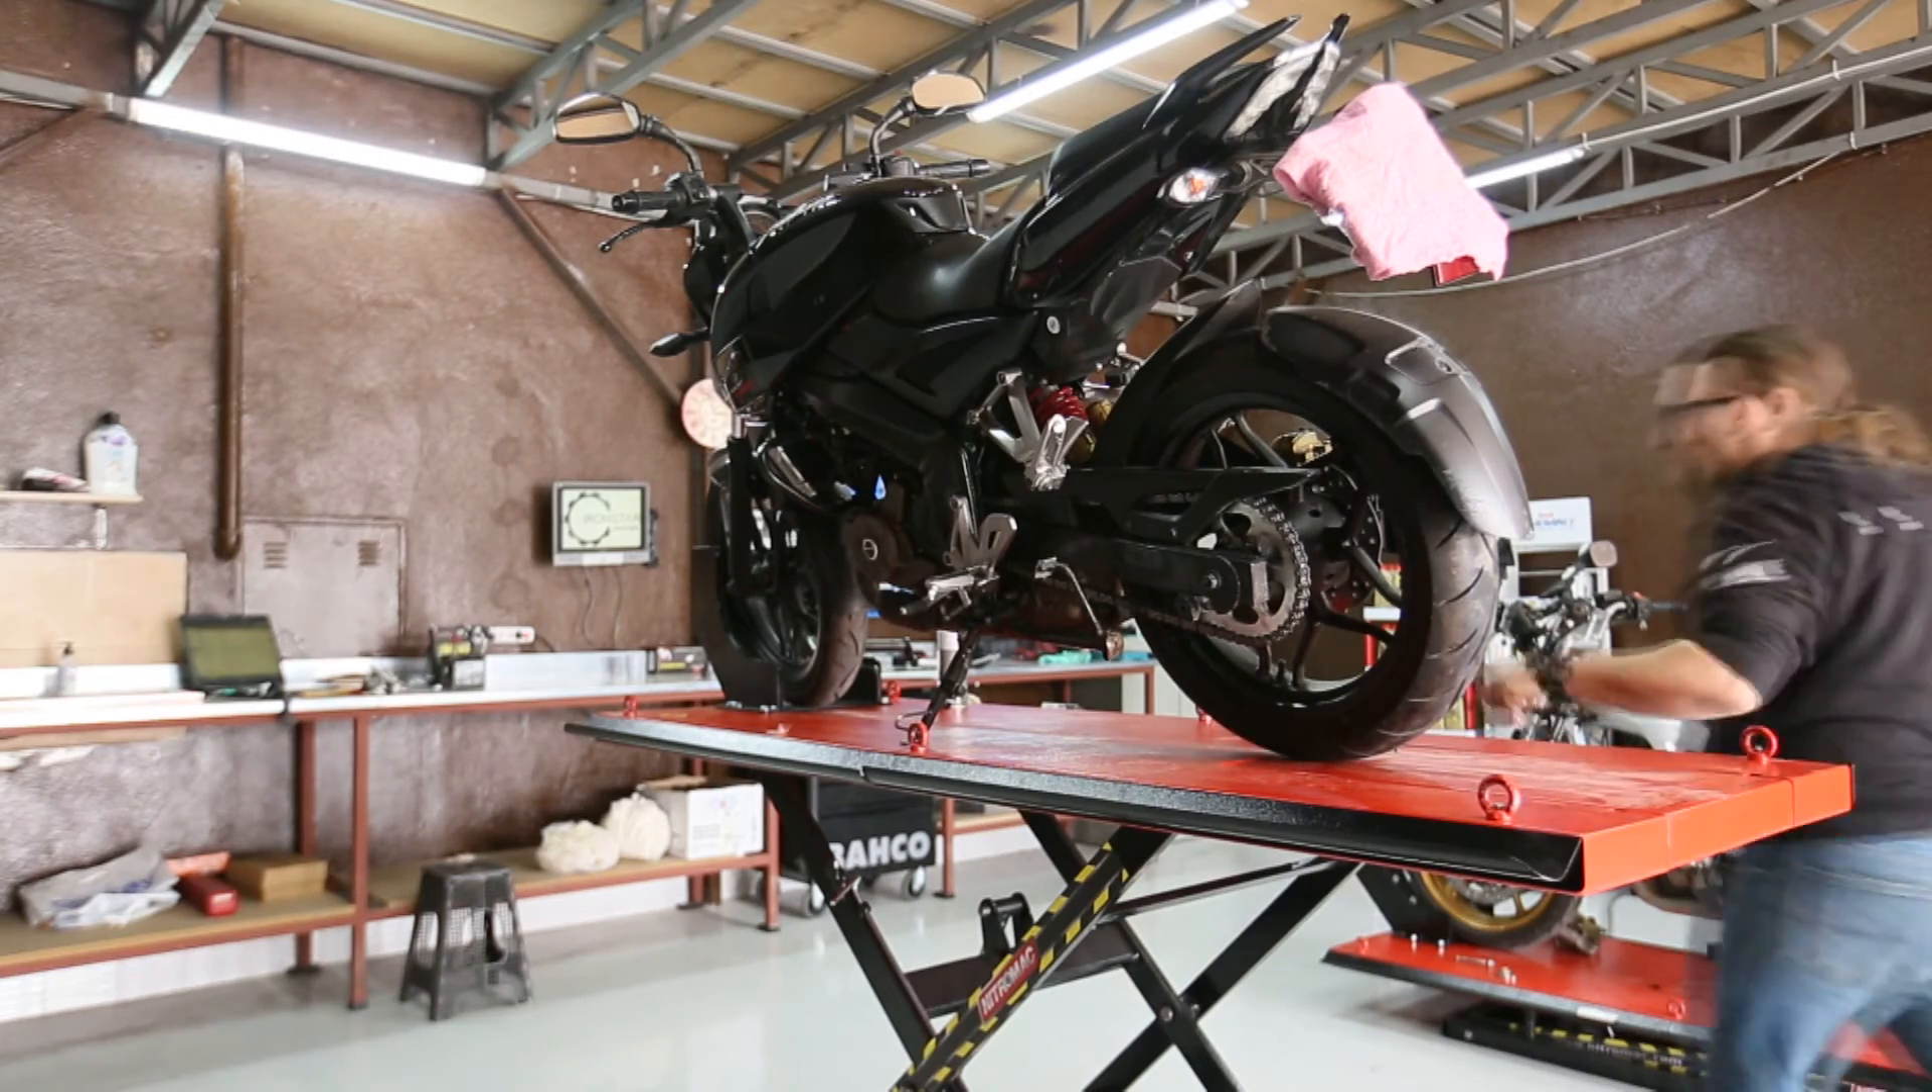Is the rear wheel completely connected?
Yes.